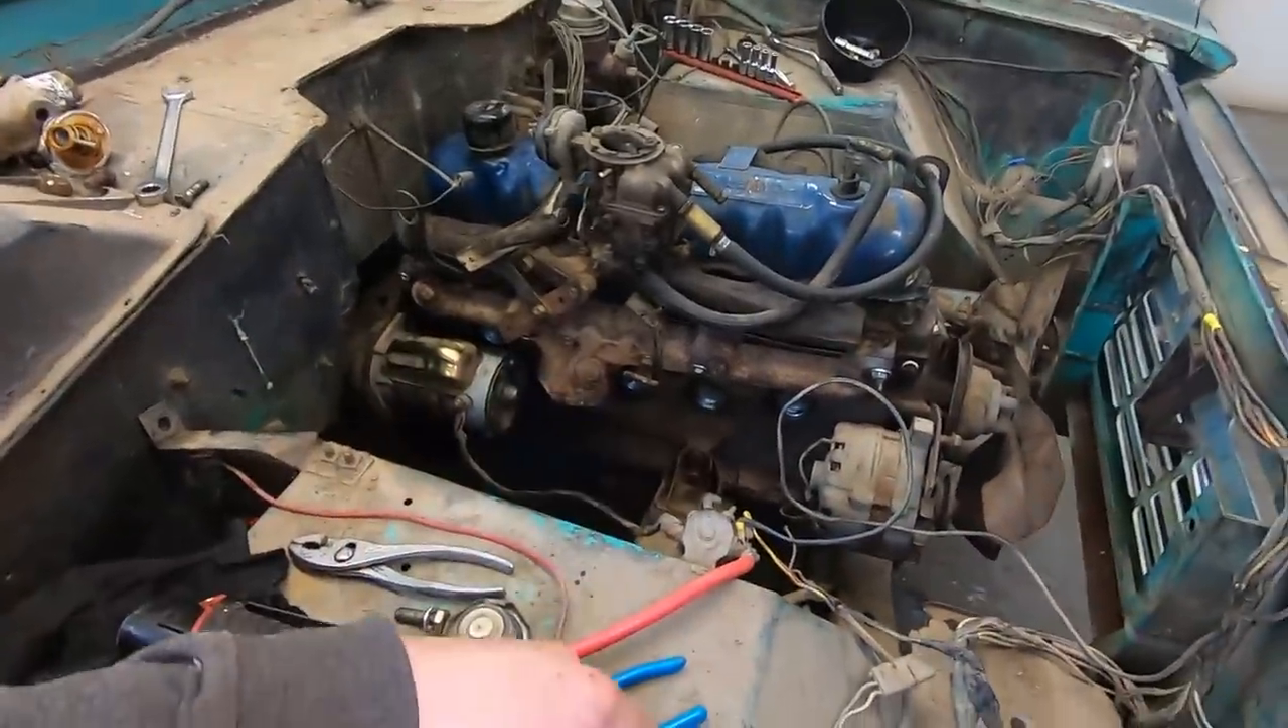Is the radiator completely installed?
No.